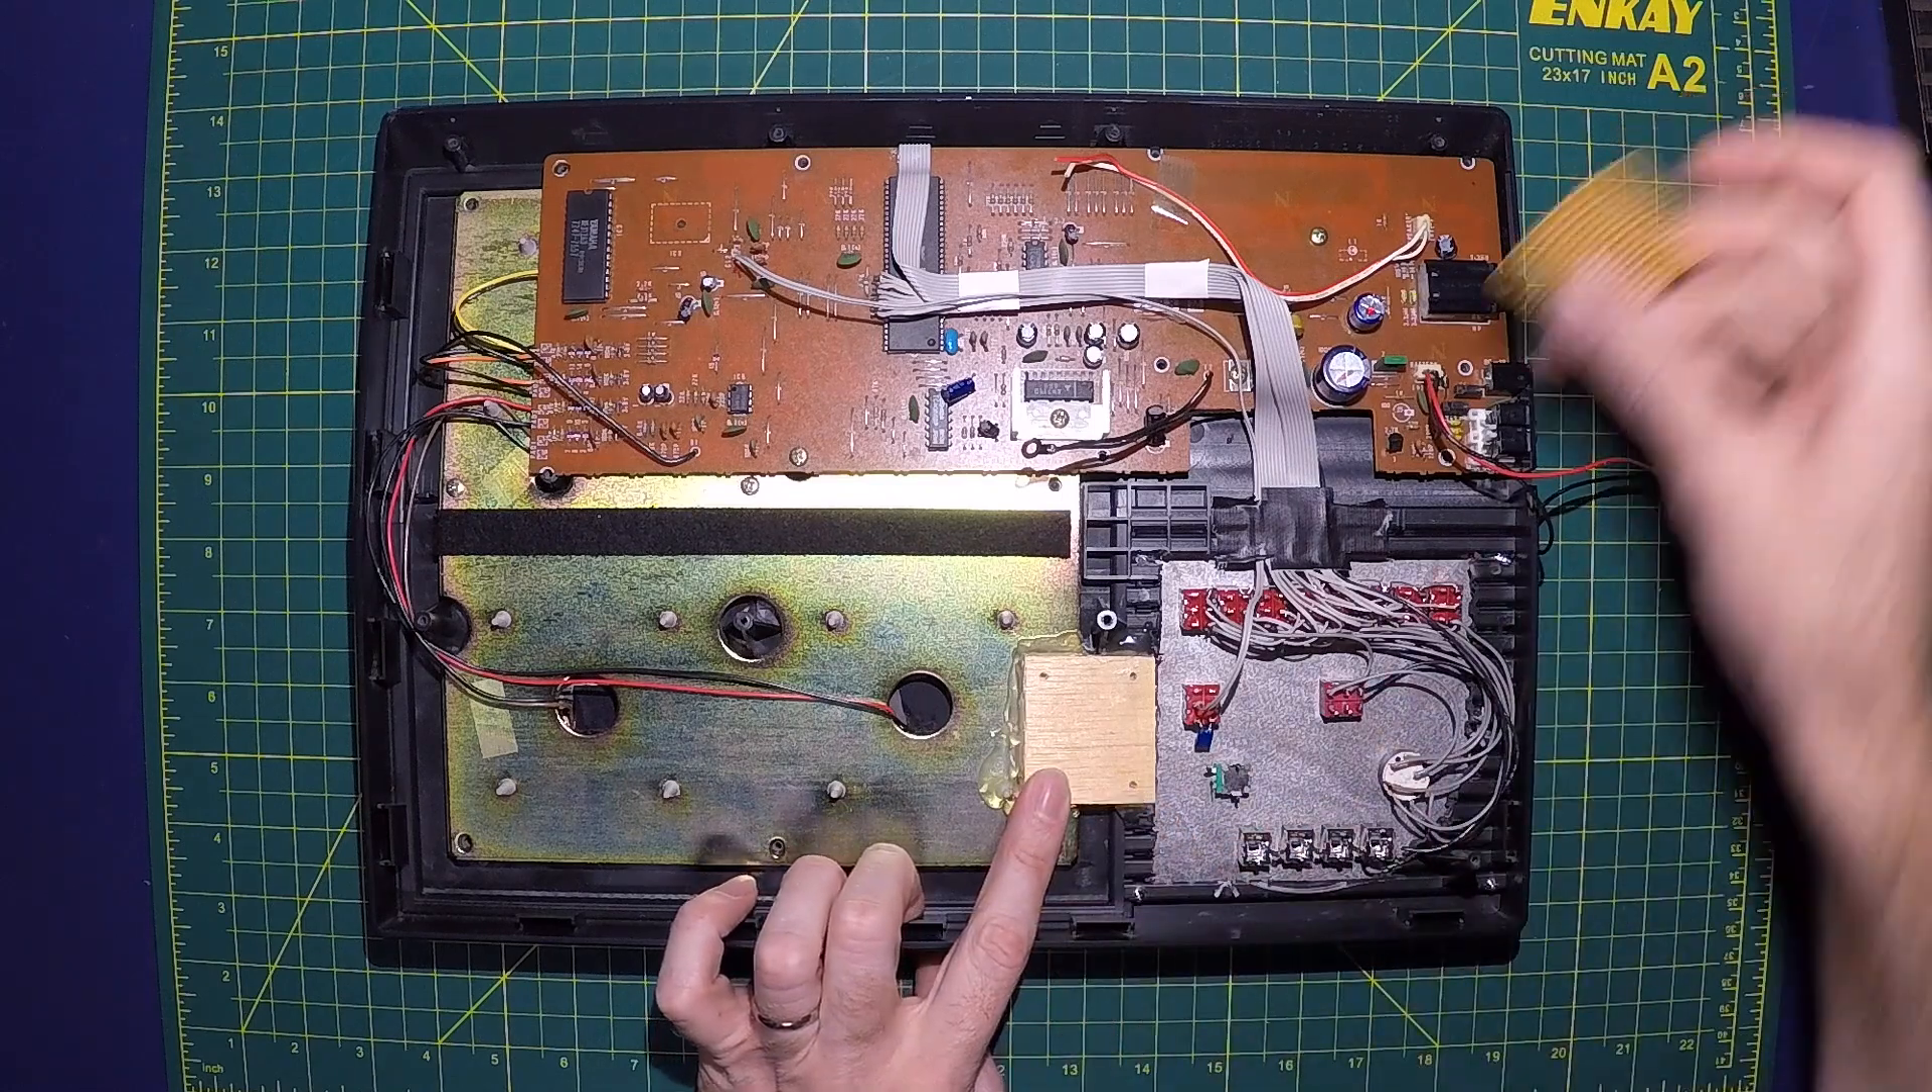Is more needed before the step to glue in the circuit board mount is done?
No.